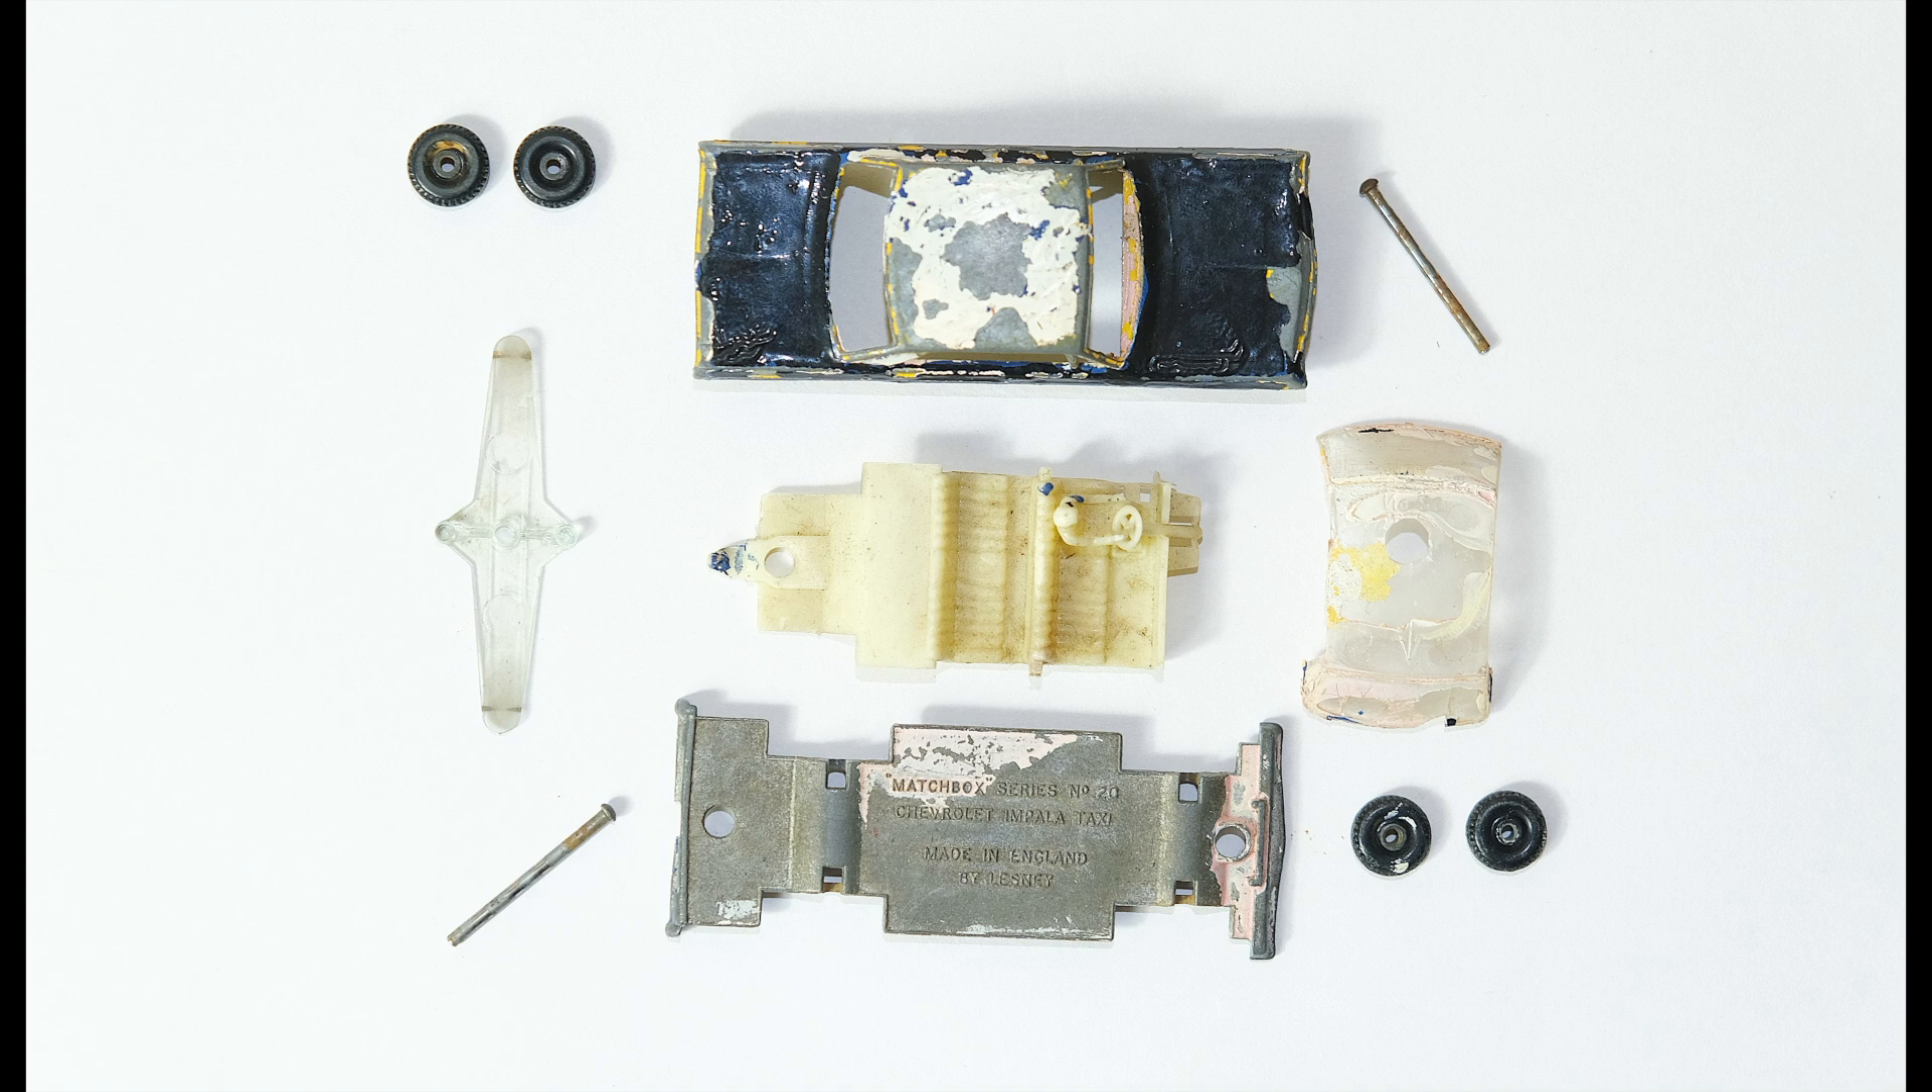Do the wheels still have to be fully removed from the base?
No.